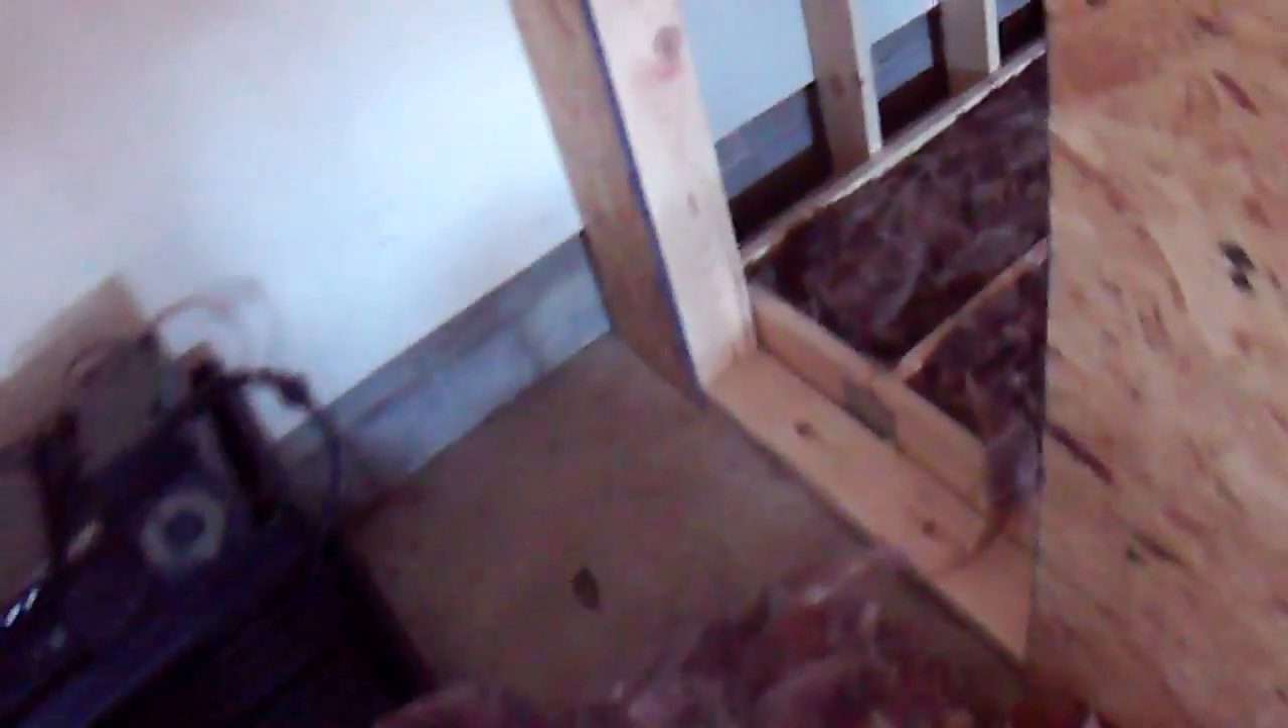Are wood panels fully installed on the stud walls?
No.